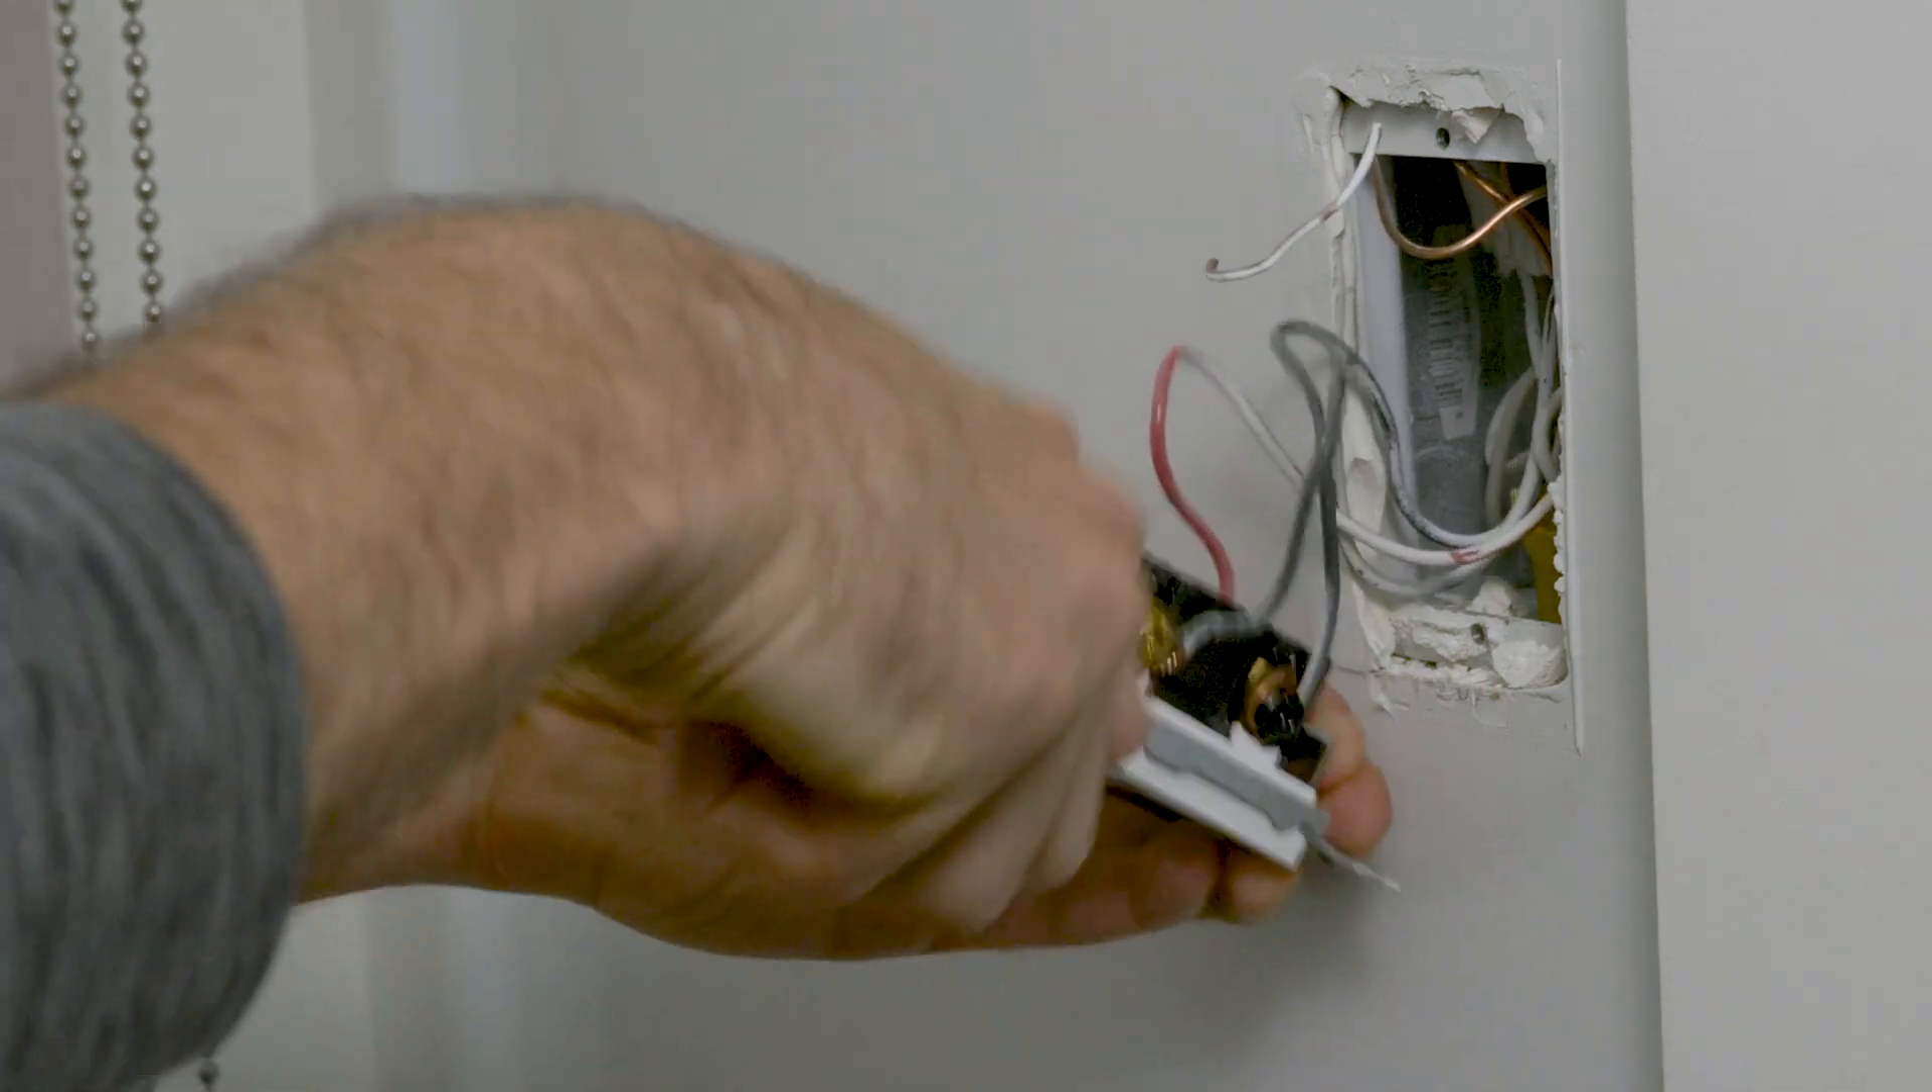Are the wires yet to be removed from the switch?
Yes.